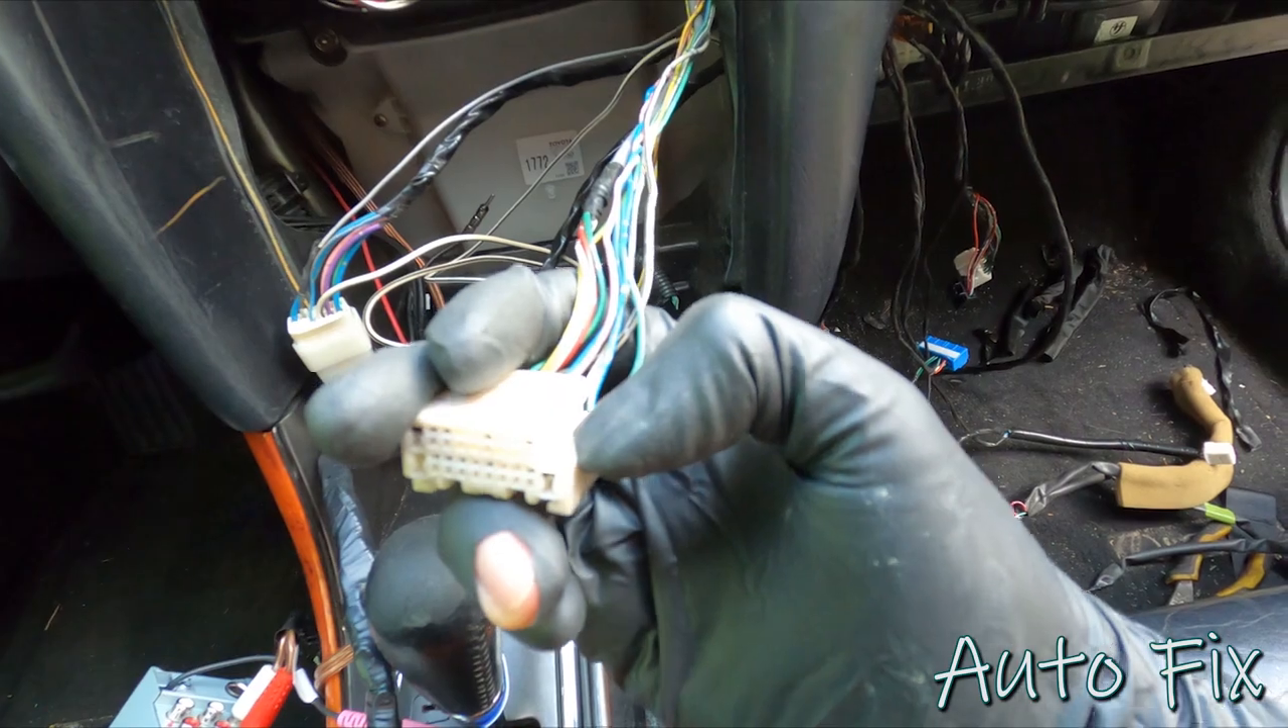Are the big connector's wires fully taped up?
No.